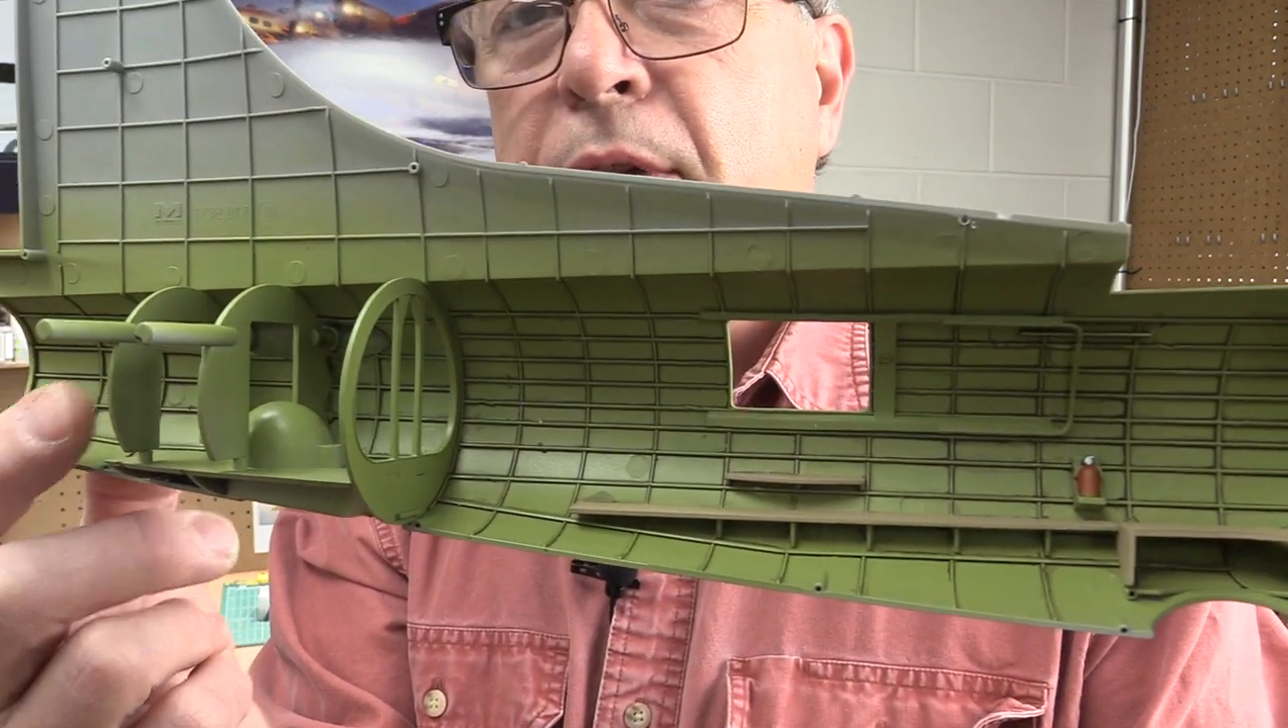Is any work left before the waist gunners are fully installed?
Yes.